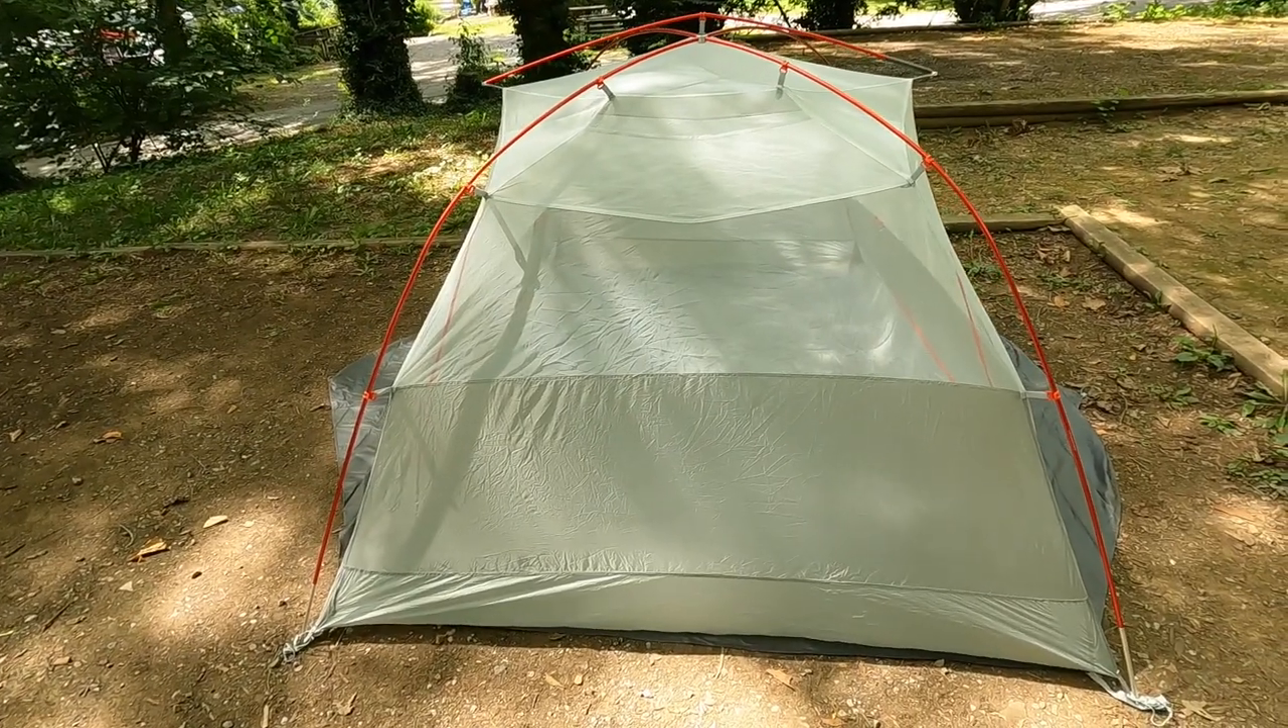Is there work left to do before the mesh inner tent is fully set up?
No.